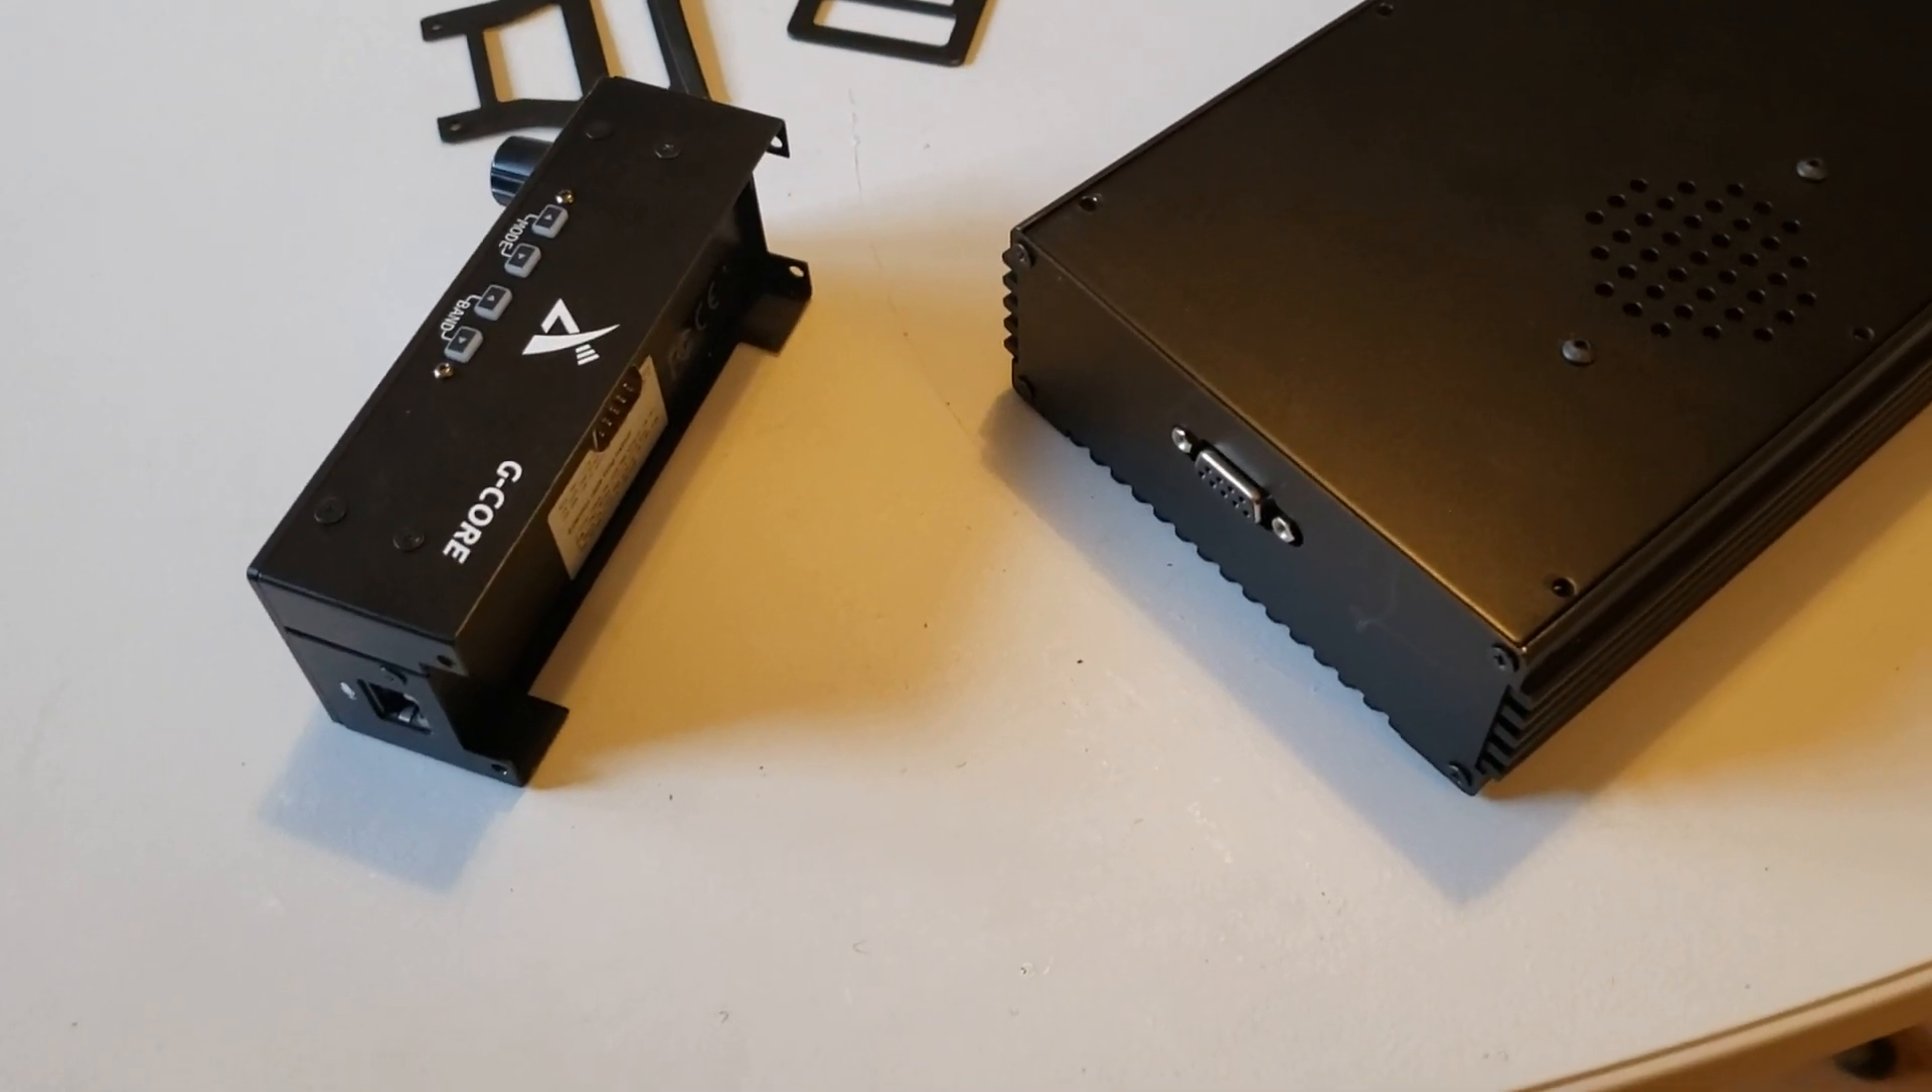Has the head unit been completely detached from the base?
Yes.